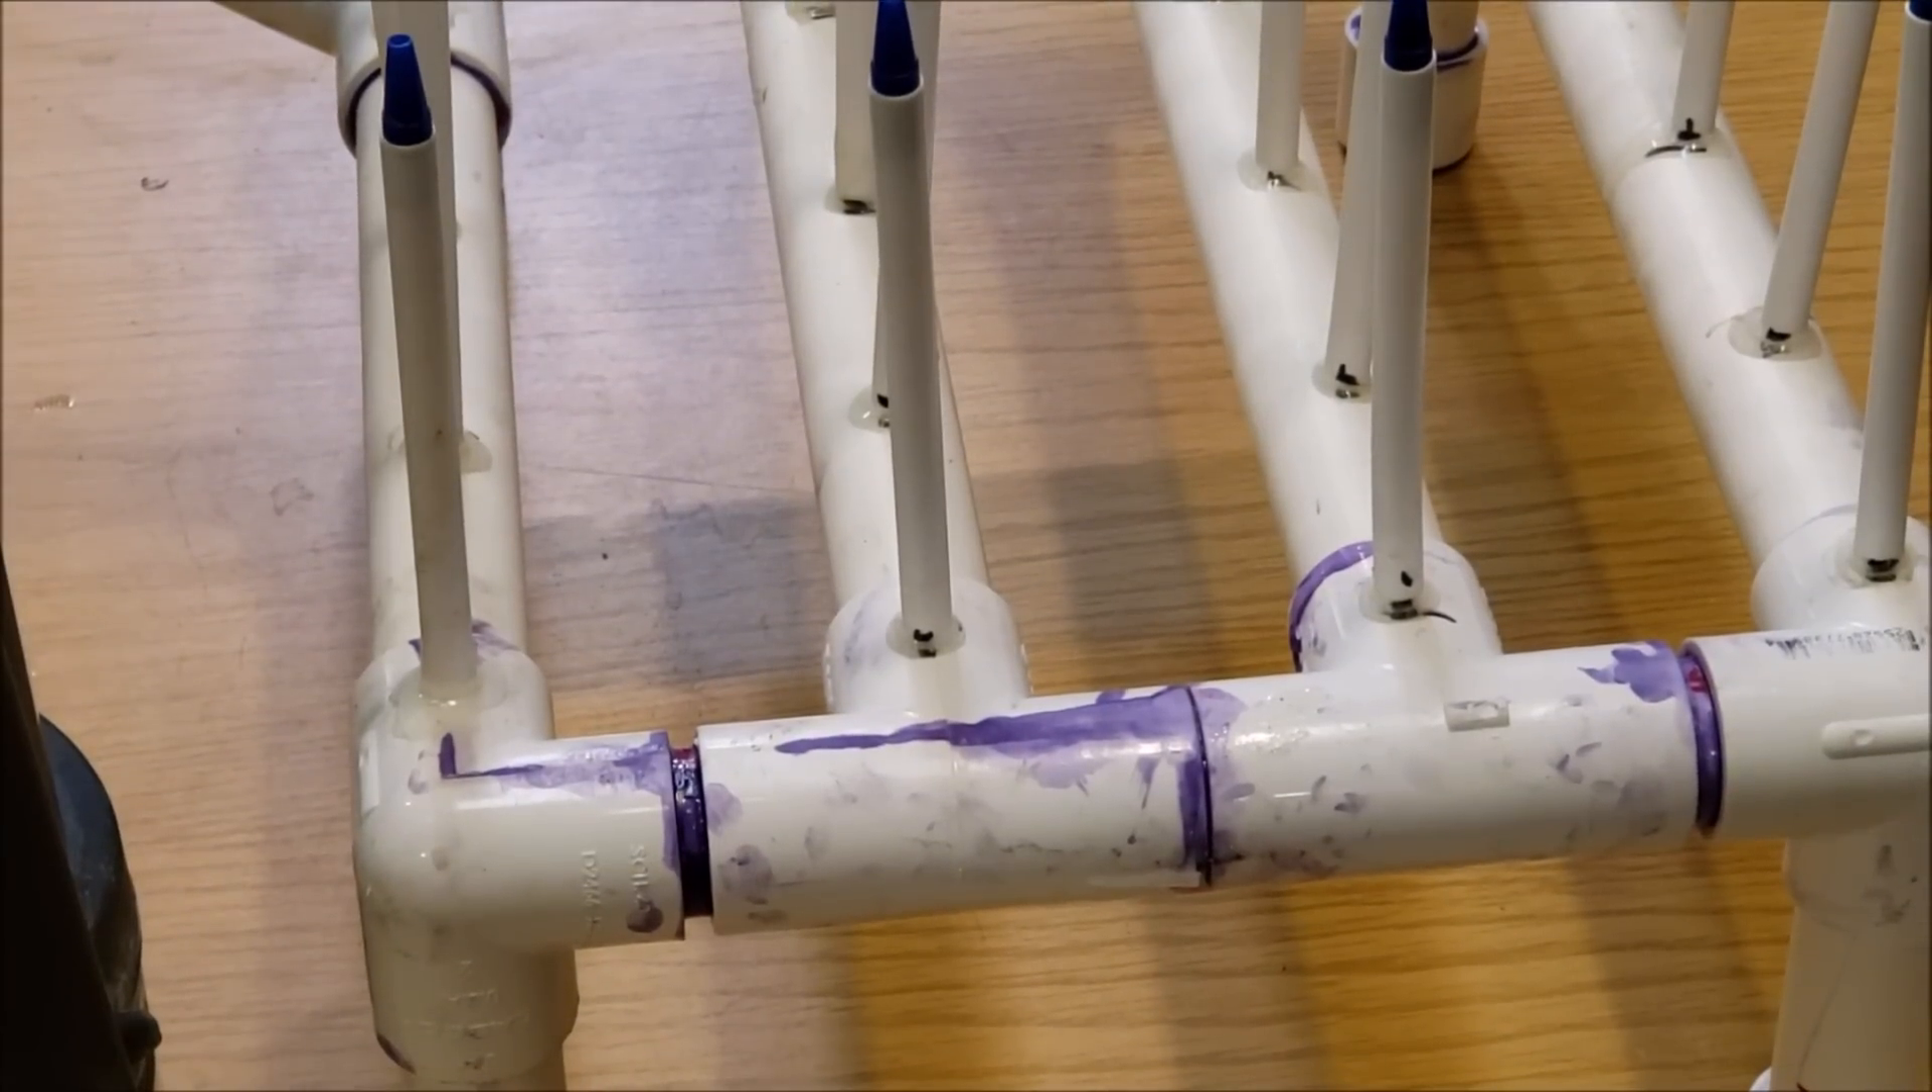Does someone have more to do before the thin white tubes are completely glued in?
No.